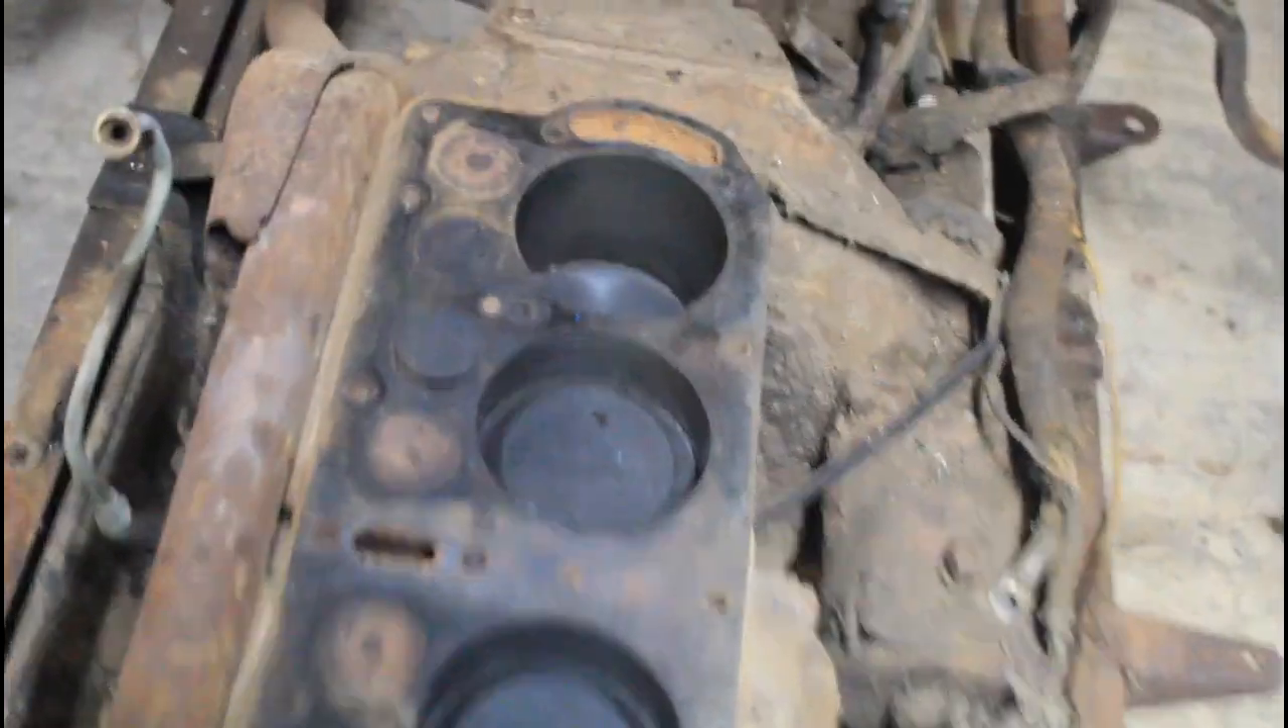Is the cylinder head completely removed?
Yes.